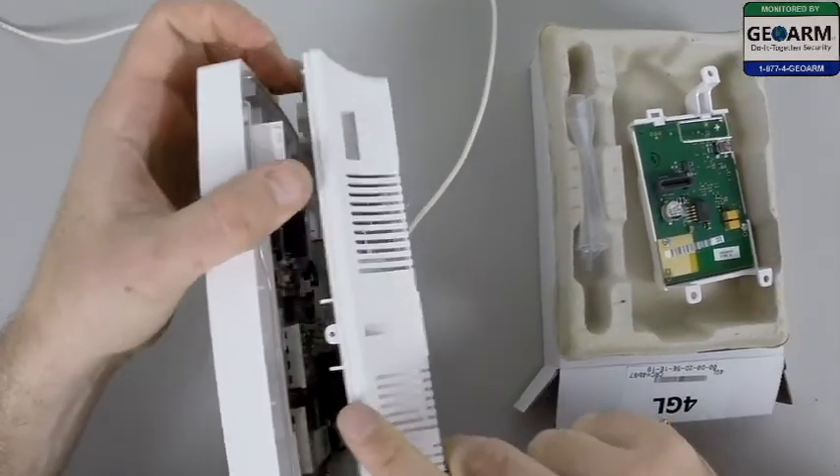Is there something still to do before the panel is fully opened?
Yes.